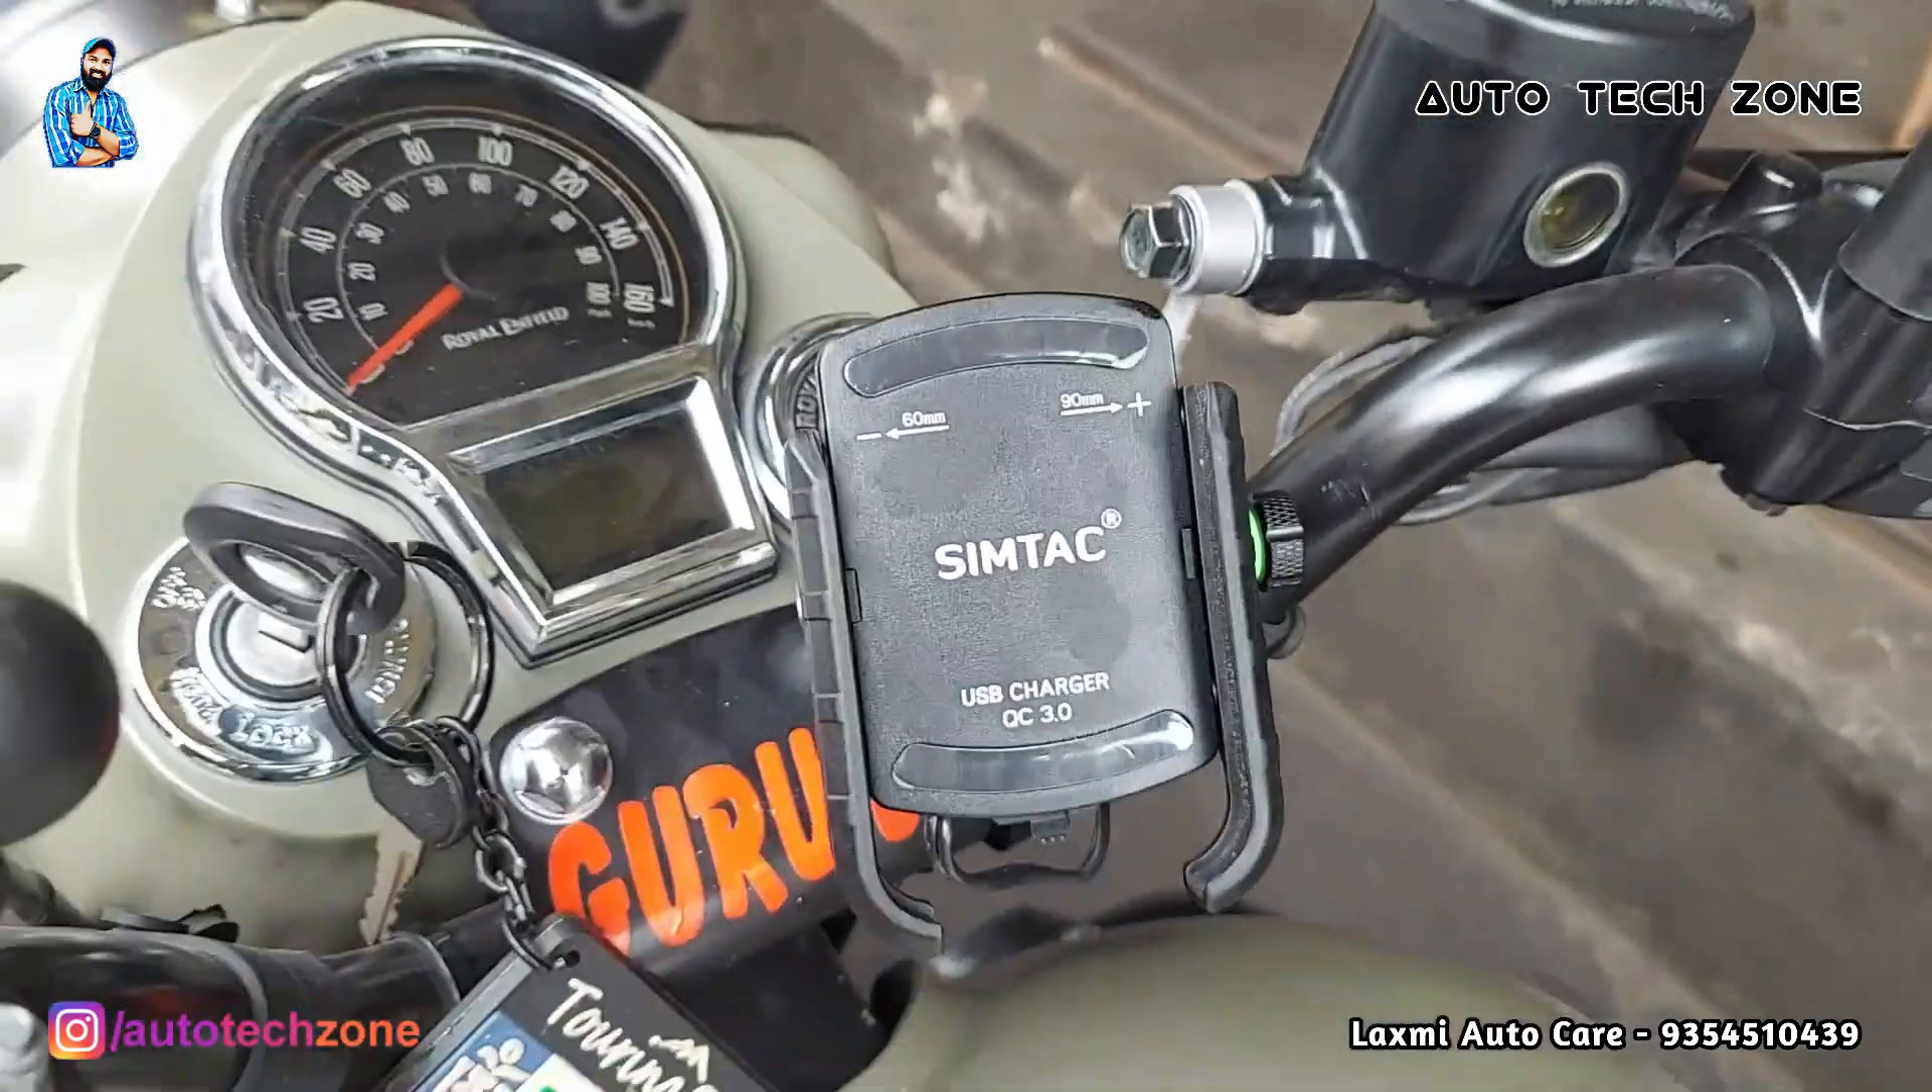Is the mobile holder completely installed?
Yes.